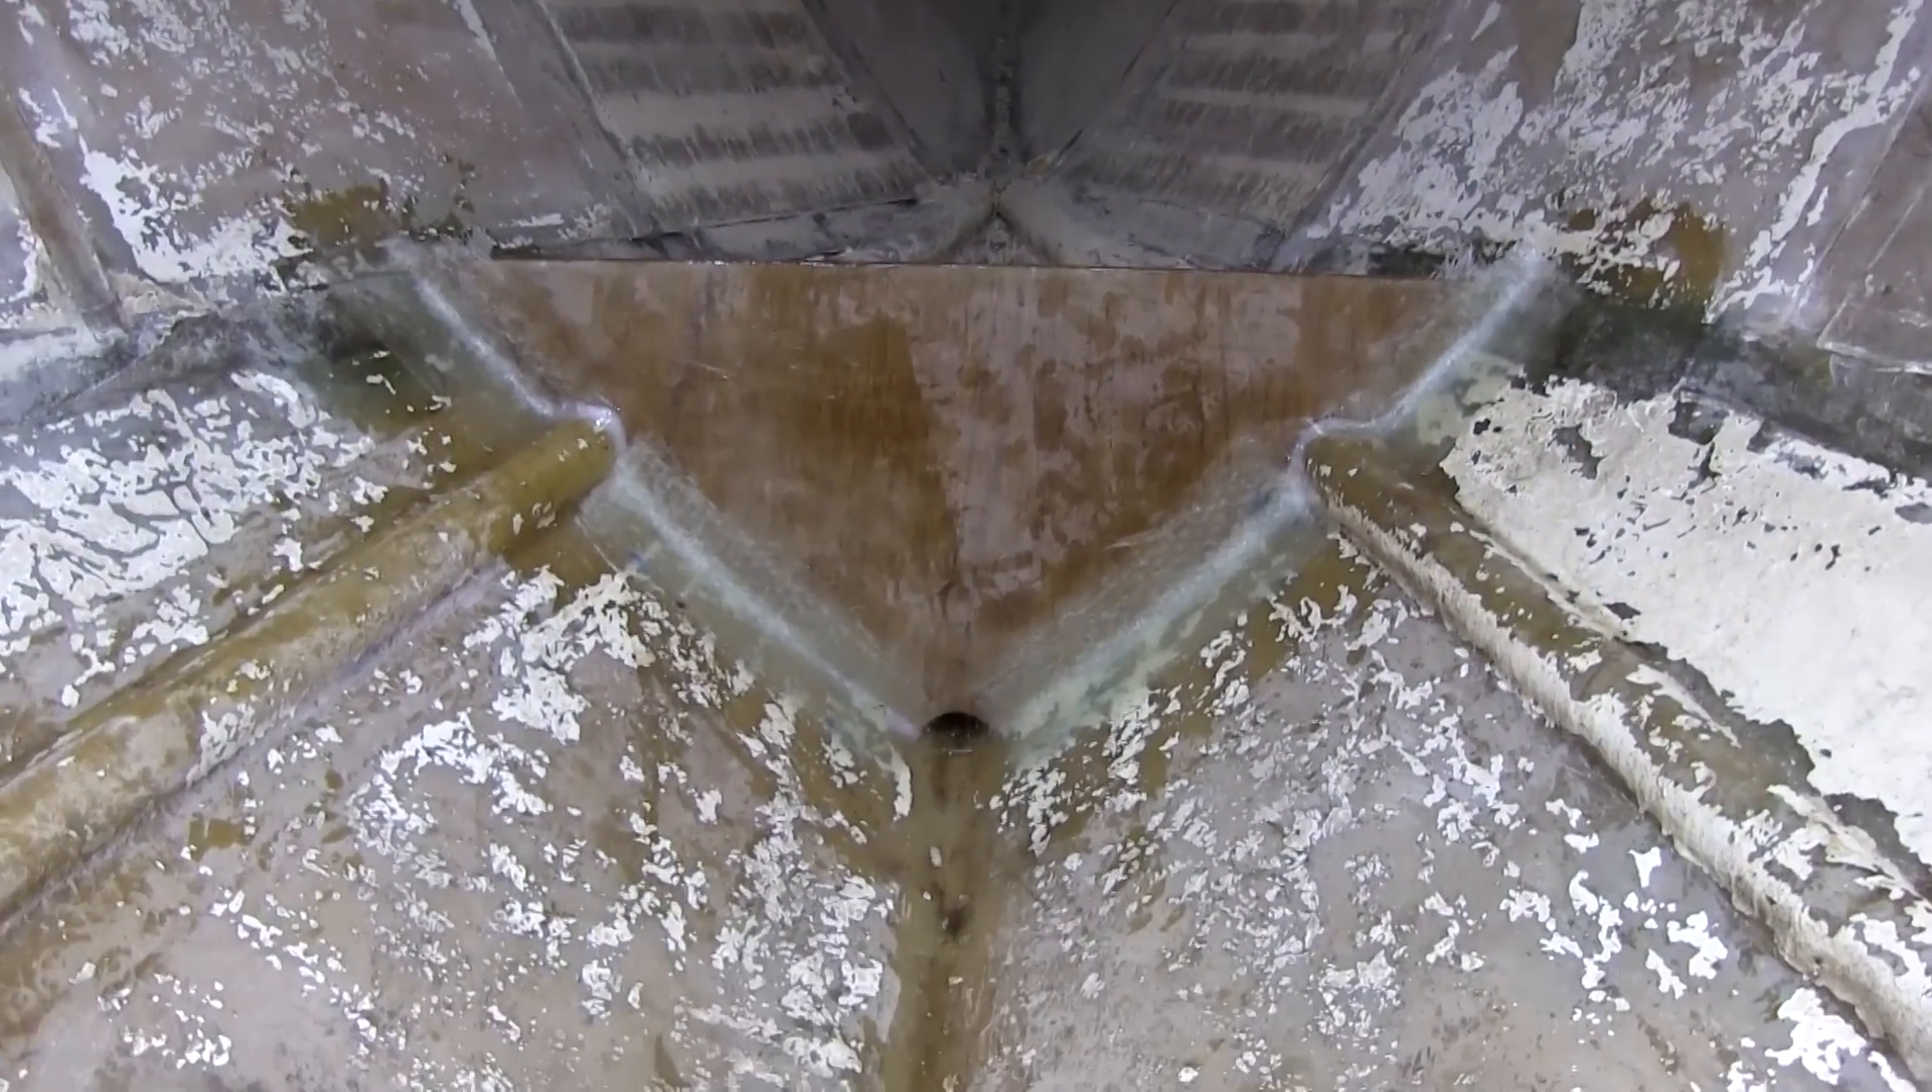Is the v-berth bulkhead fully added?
Yes.